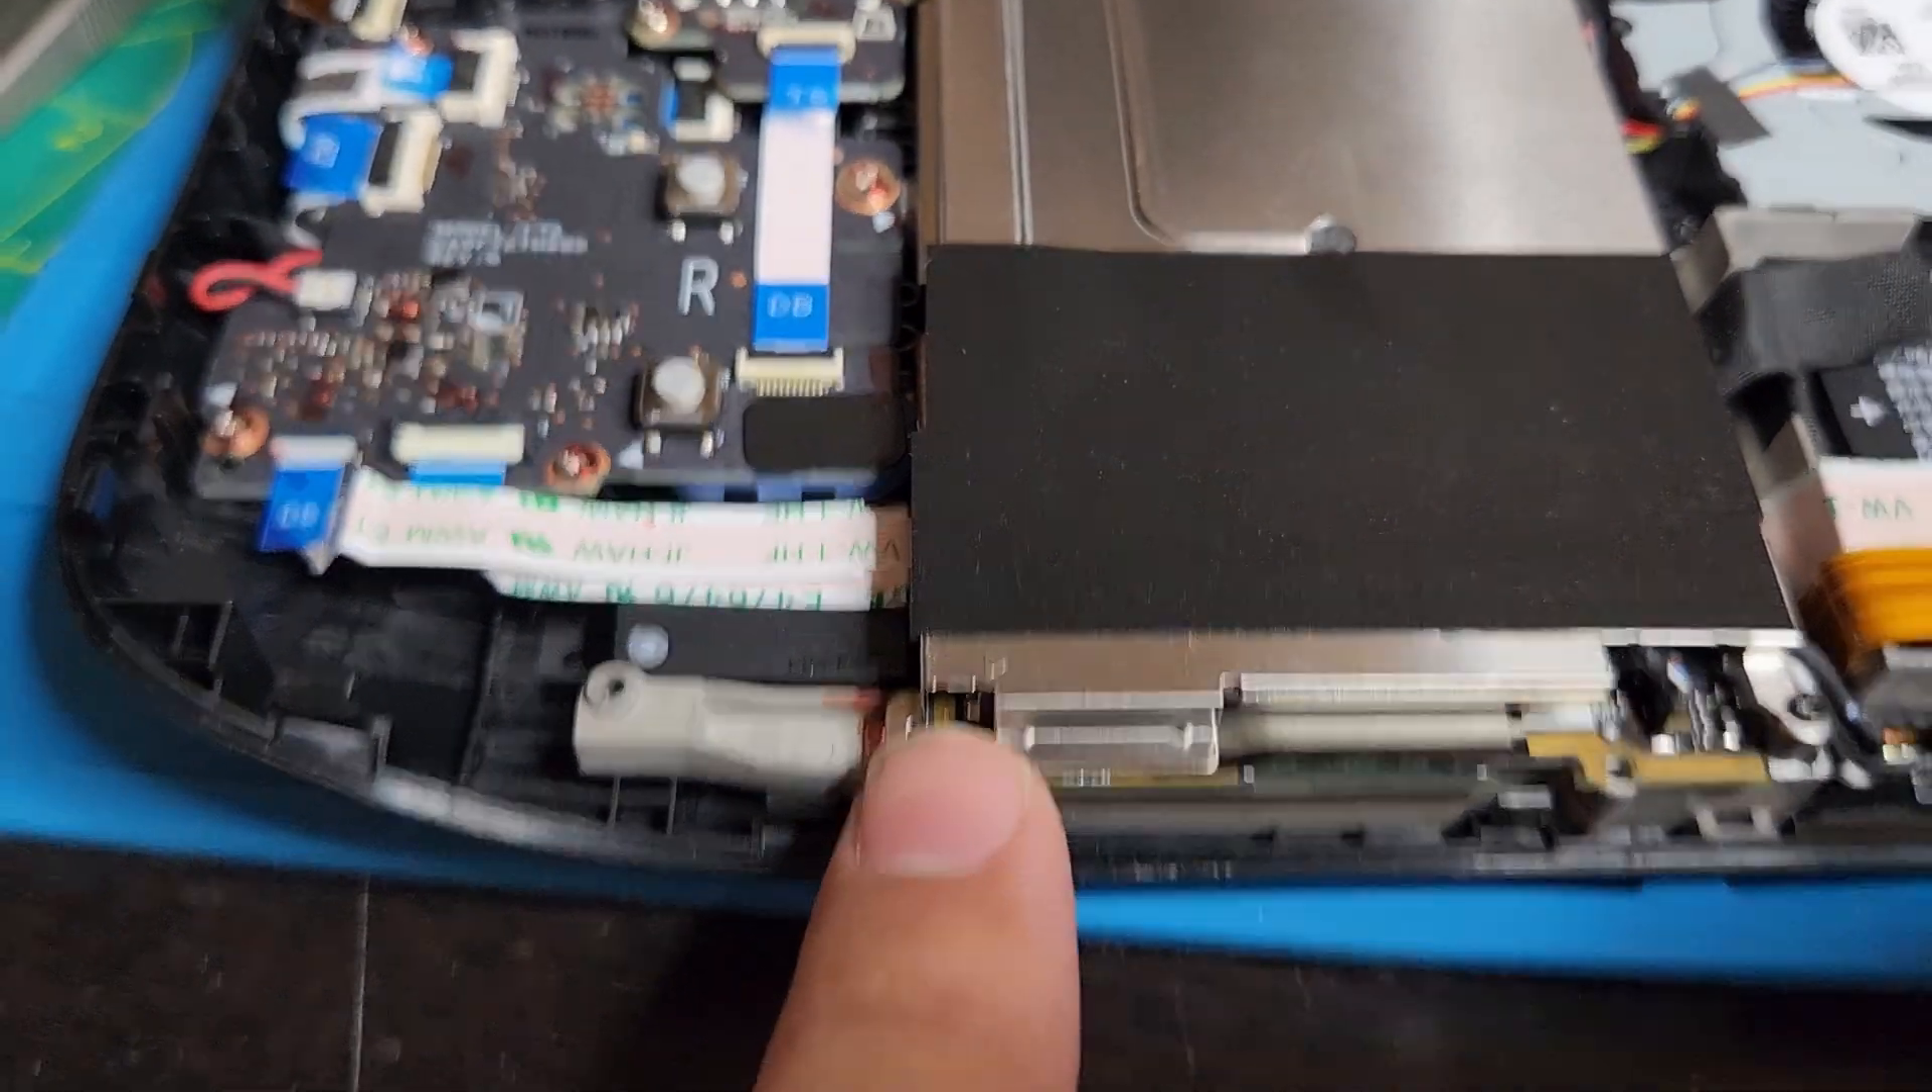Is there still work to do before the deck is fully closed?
Yes.